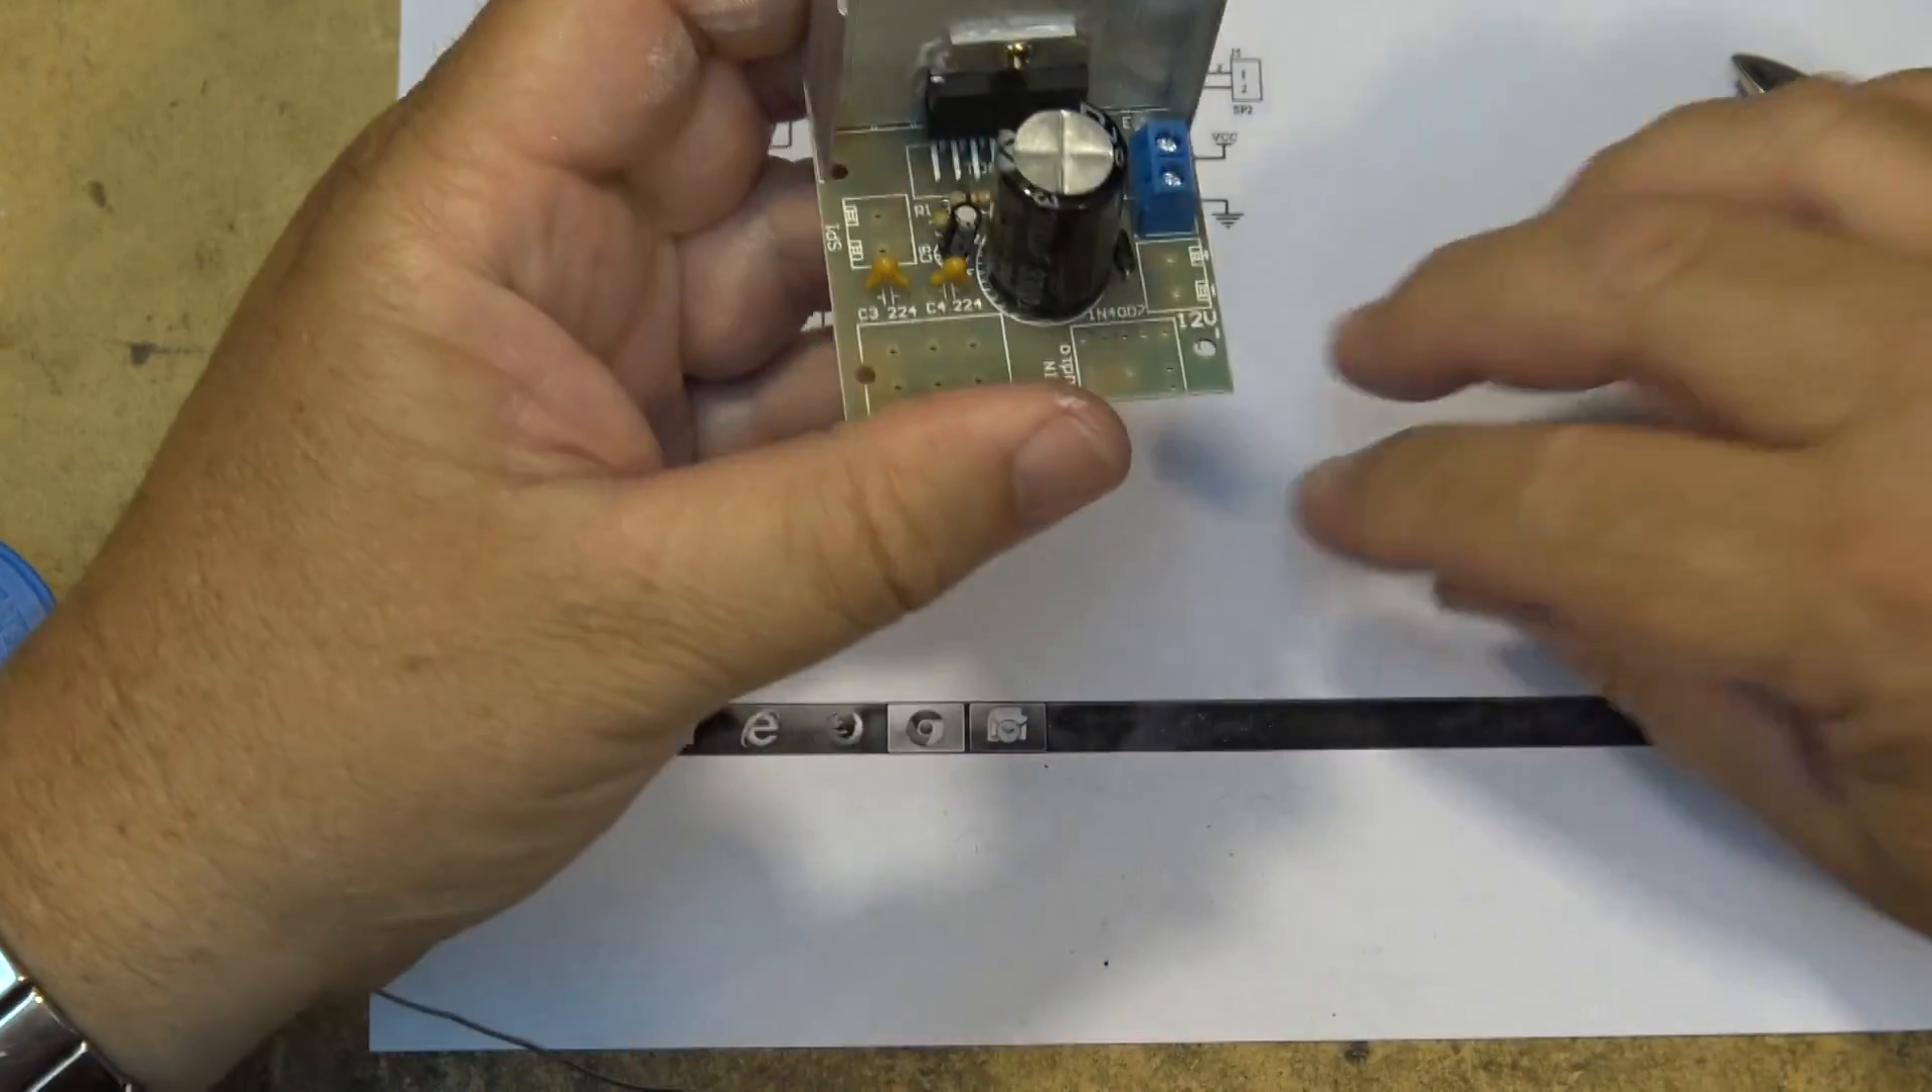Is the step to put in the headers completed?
No.